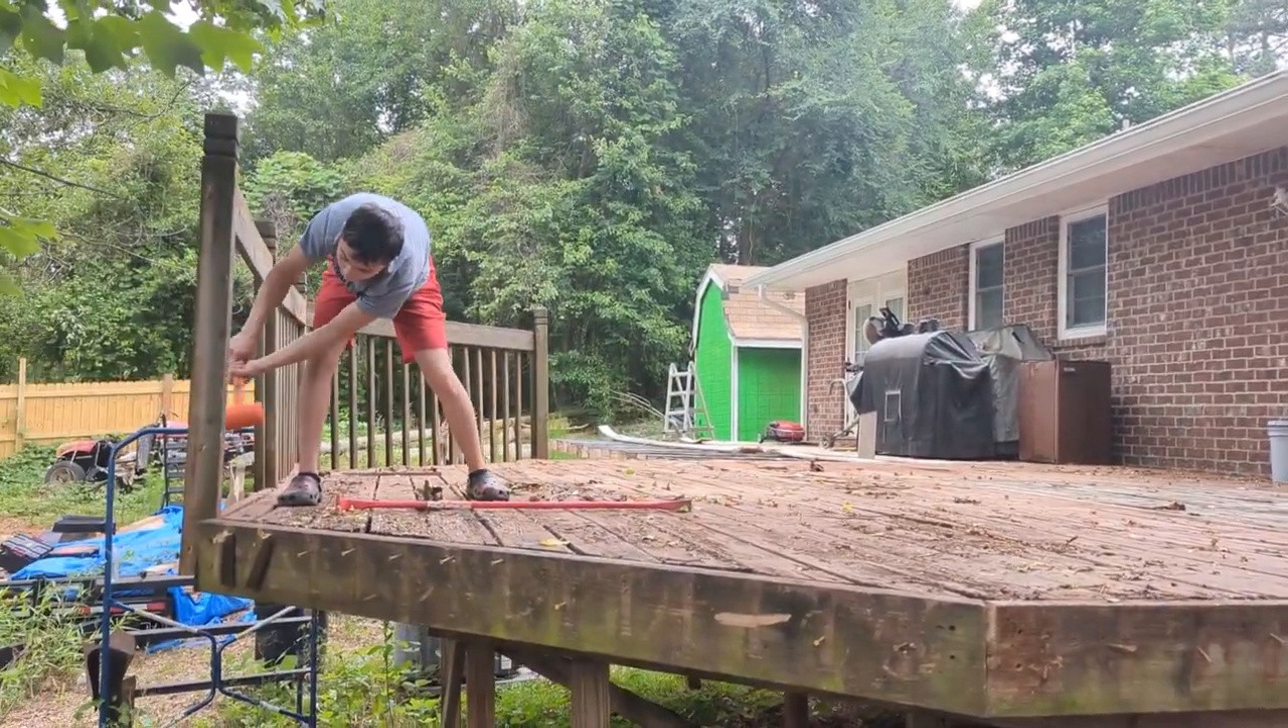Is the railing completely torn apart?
No.